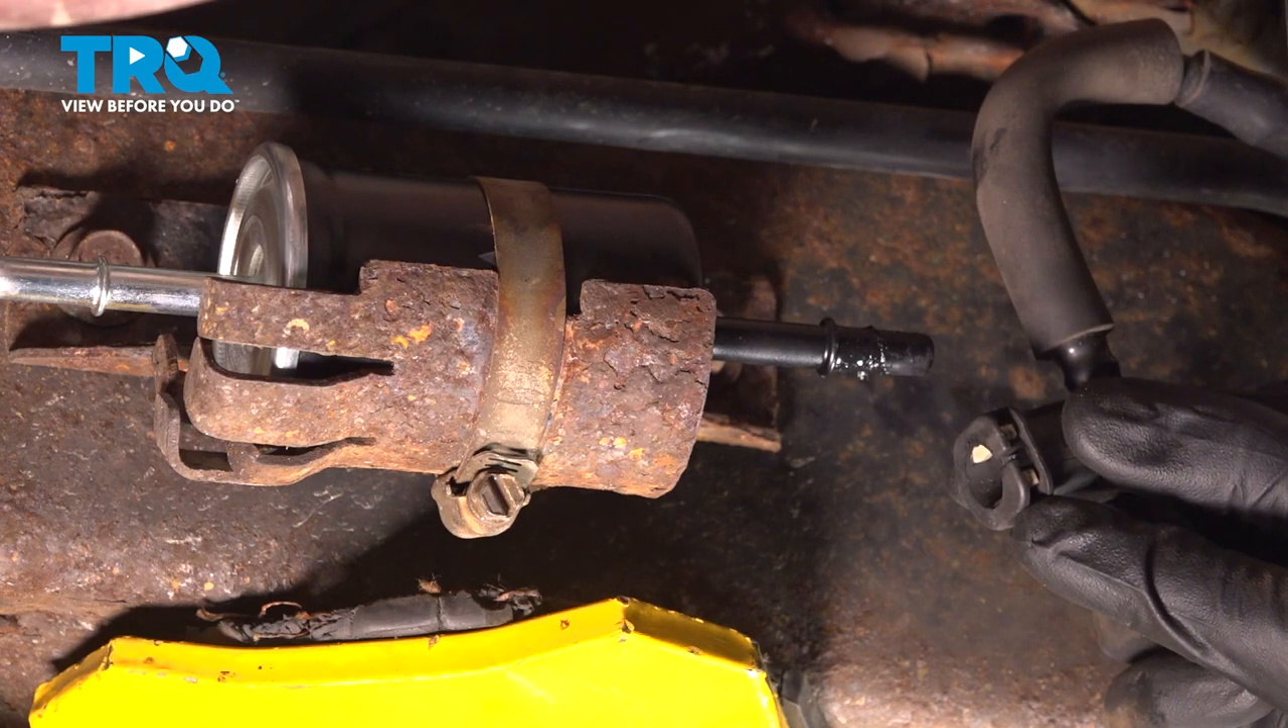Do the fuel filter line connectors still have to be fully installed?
Yes.